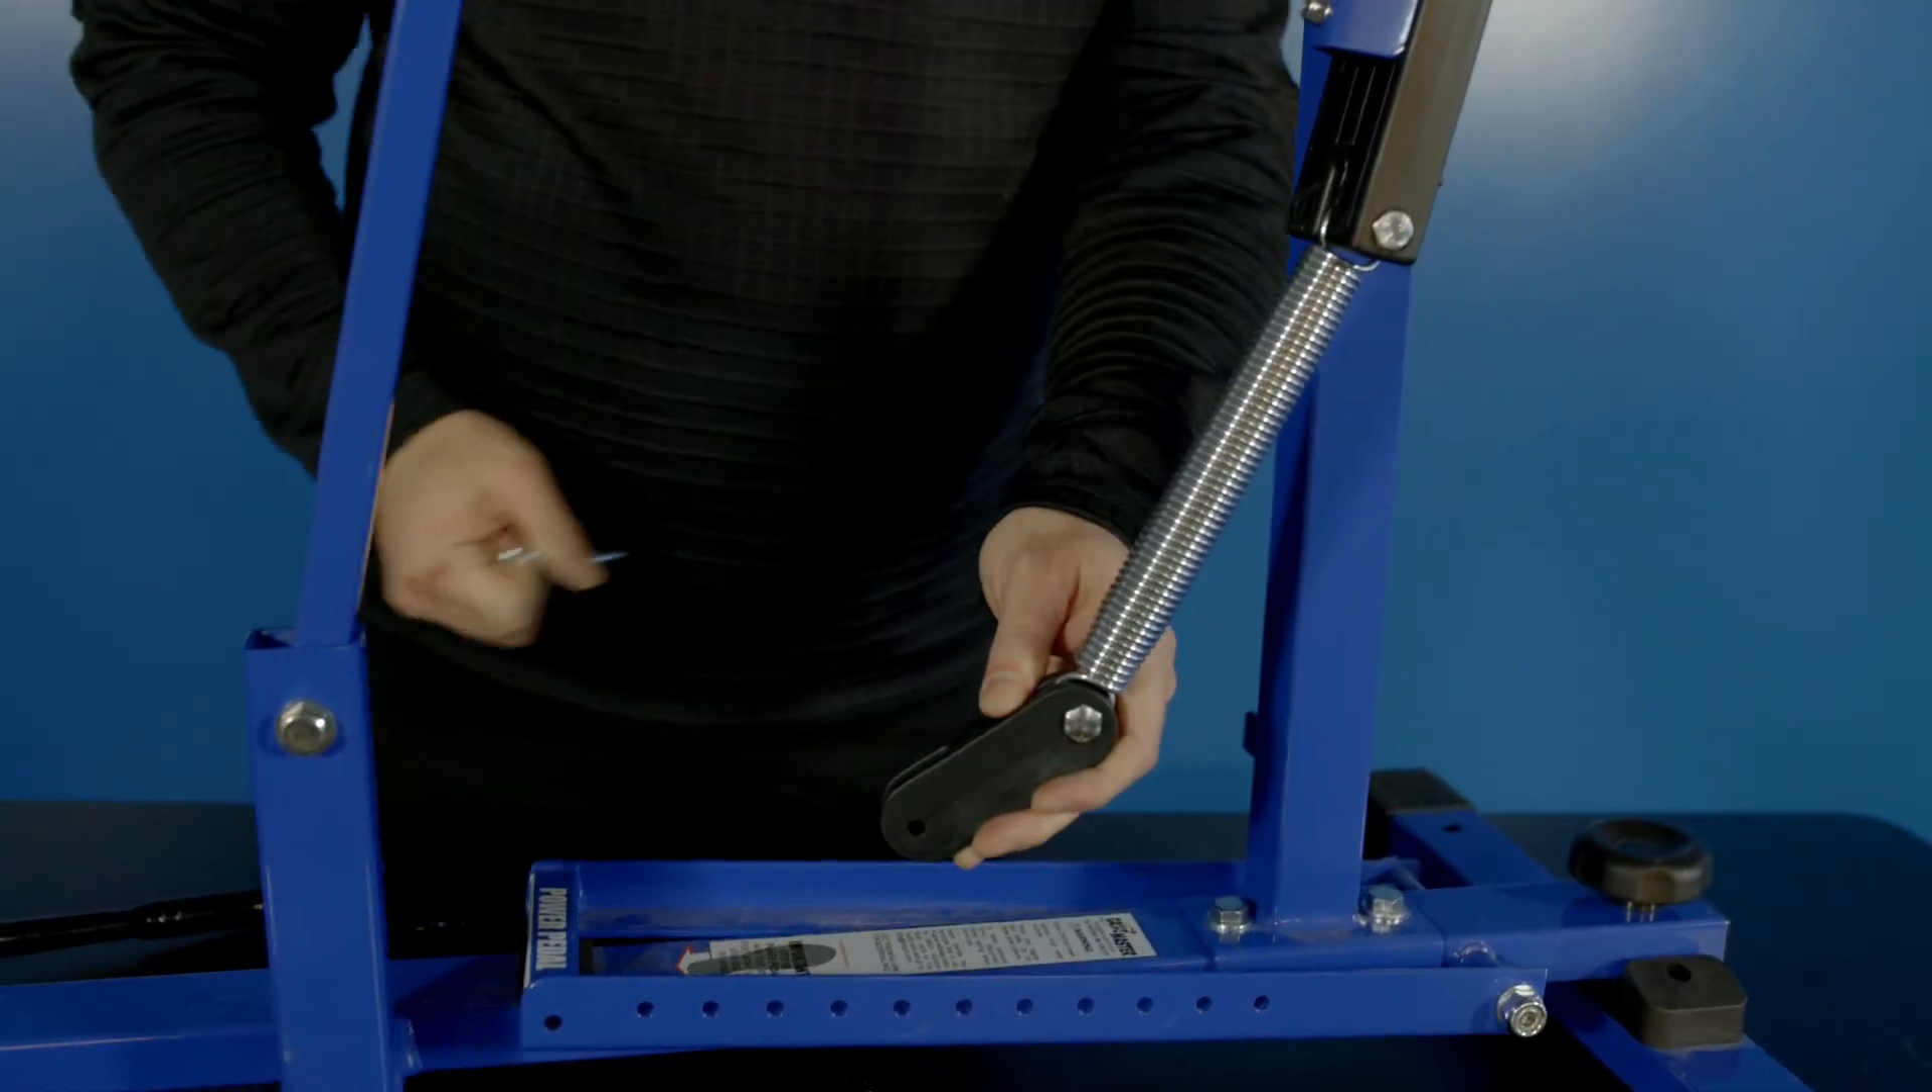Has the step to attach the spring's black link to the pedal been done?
No.